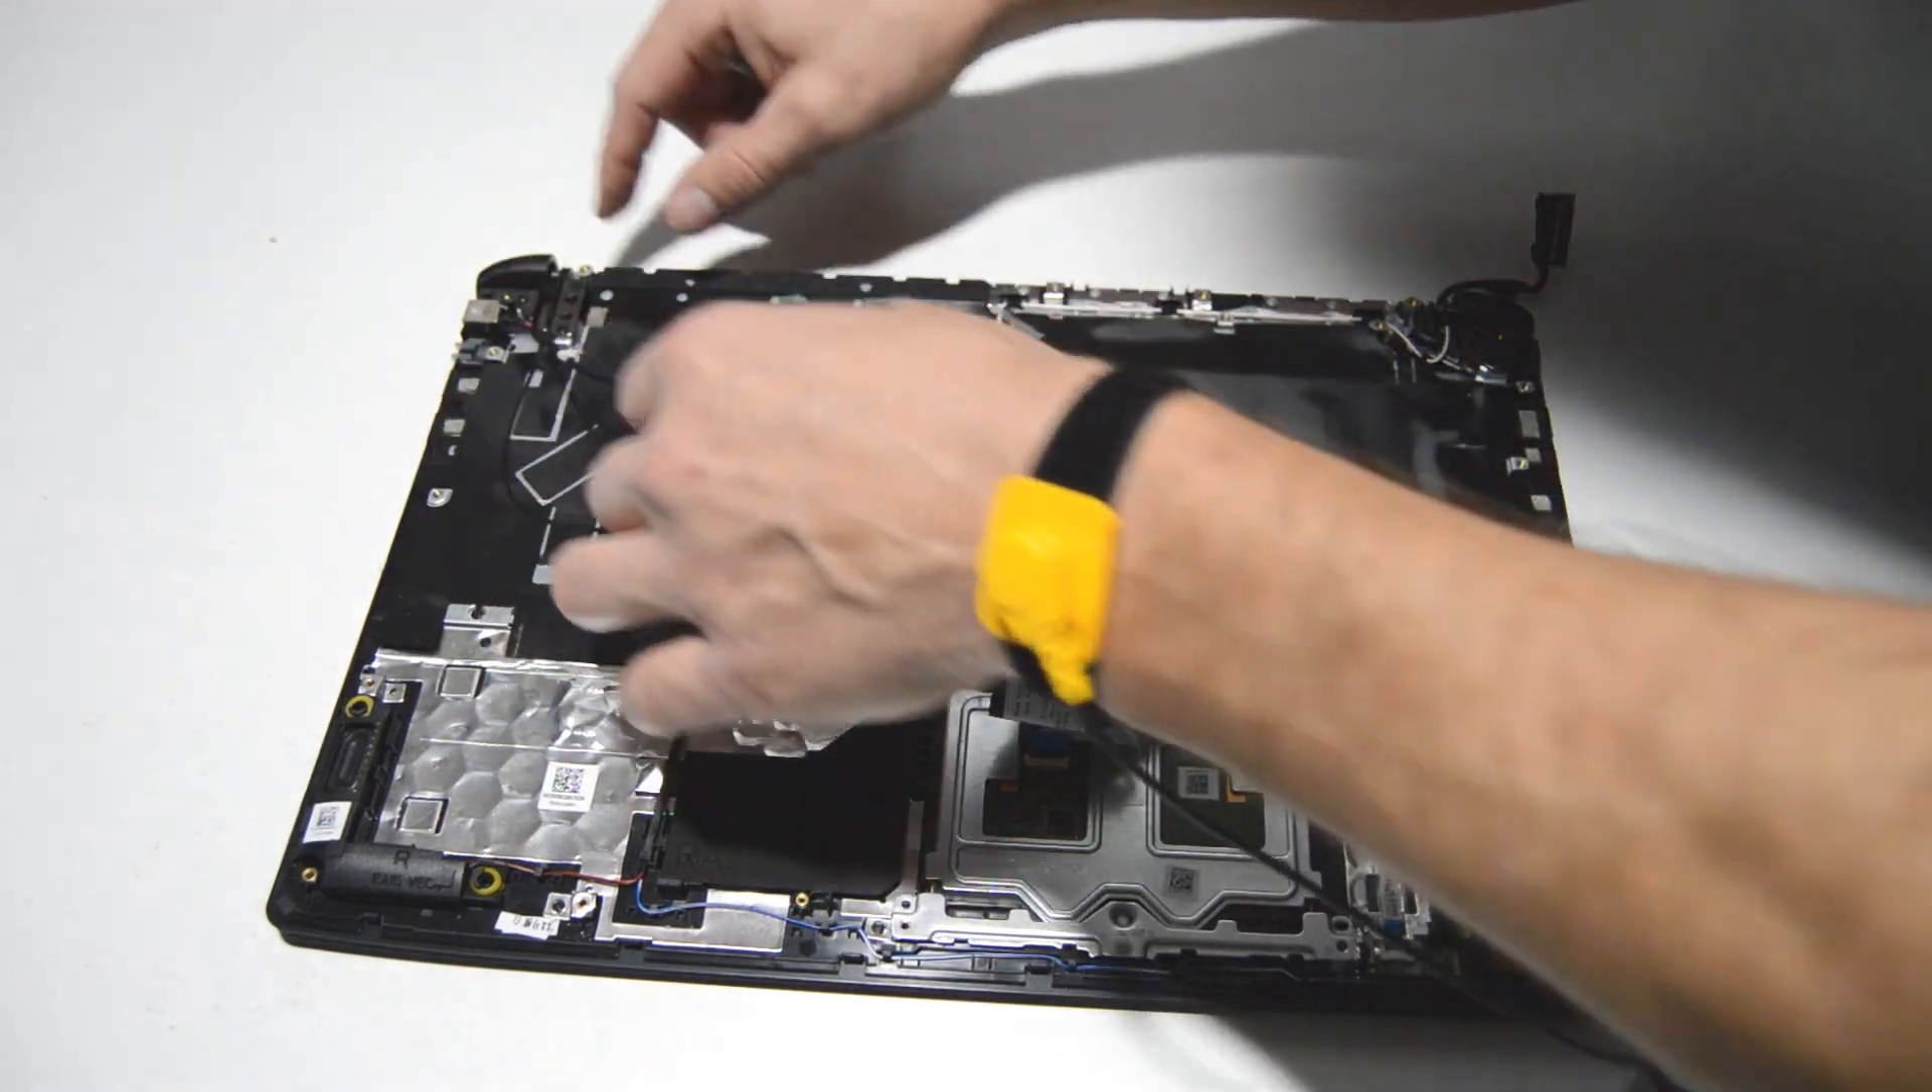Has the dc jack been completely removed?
No.